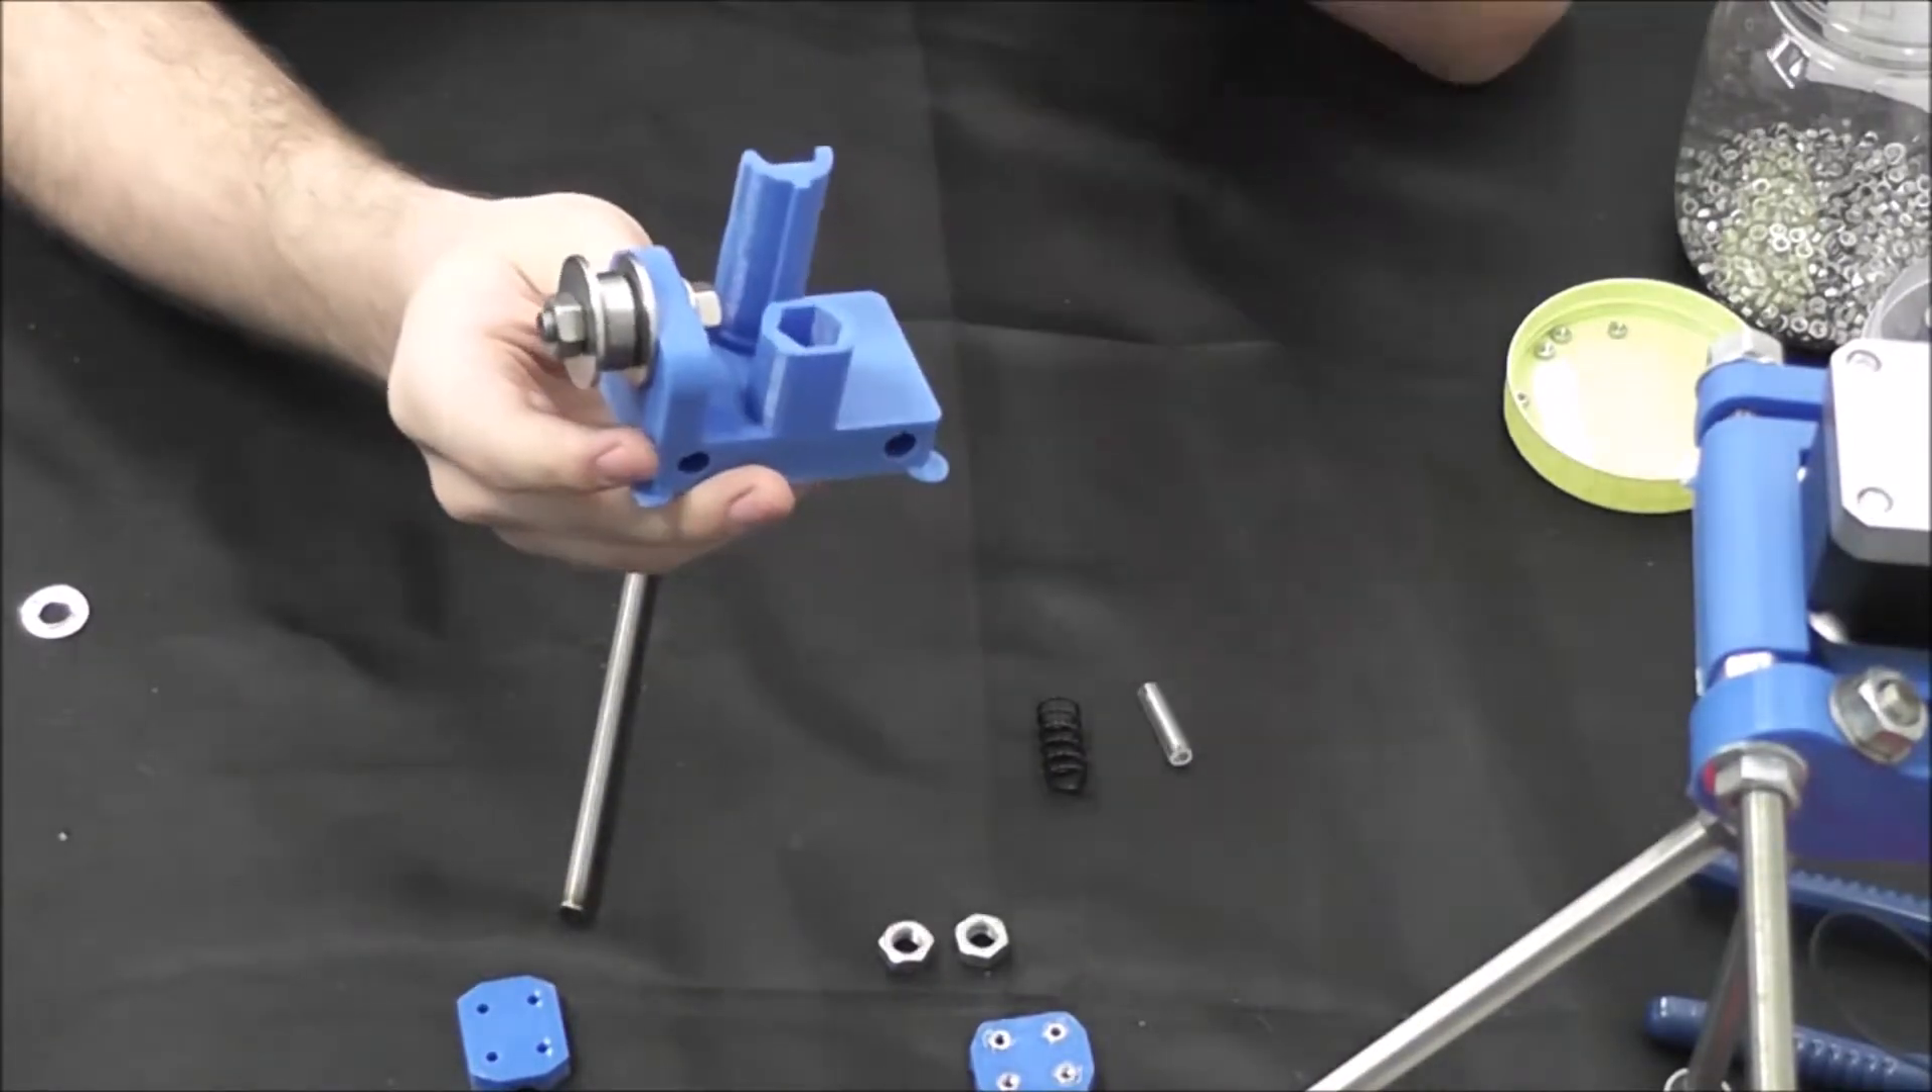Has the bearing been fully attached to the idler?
Yes.